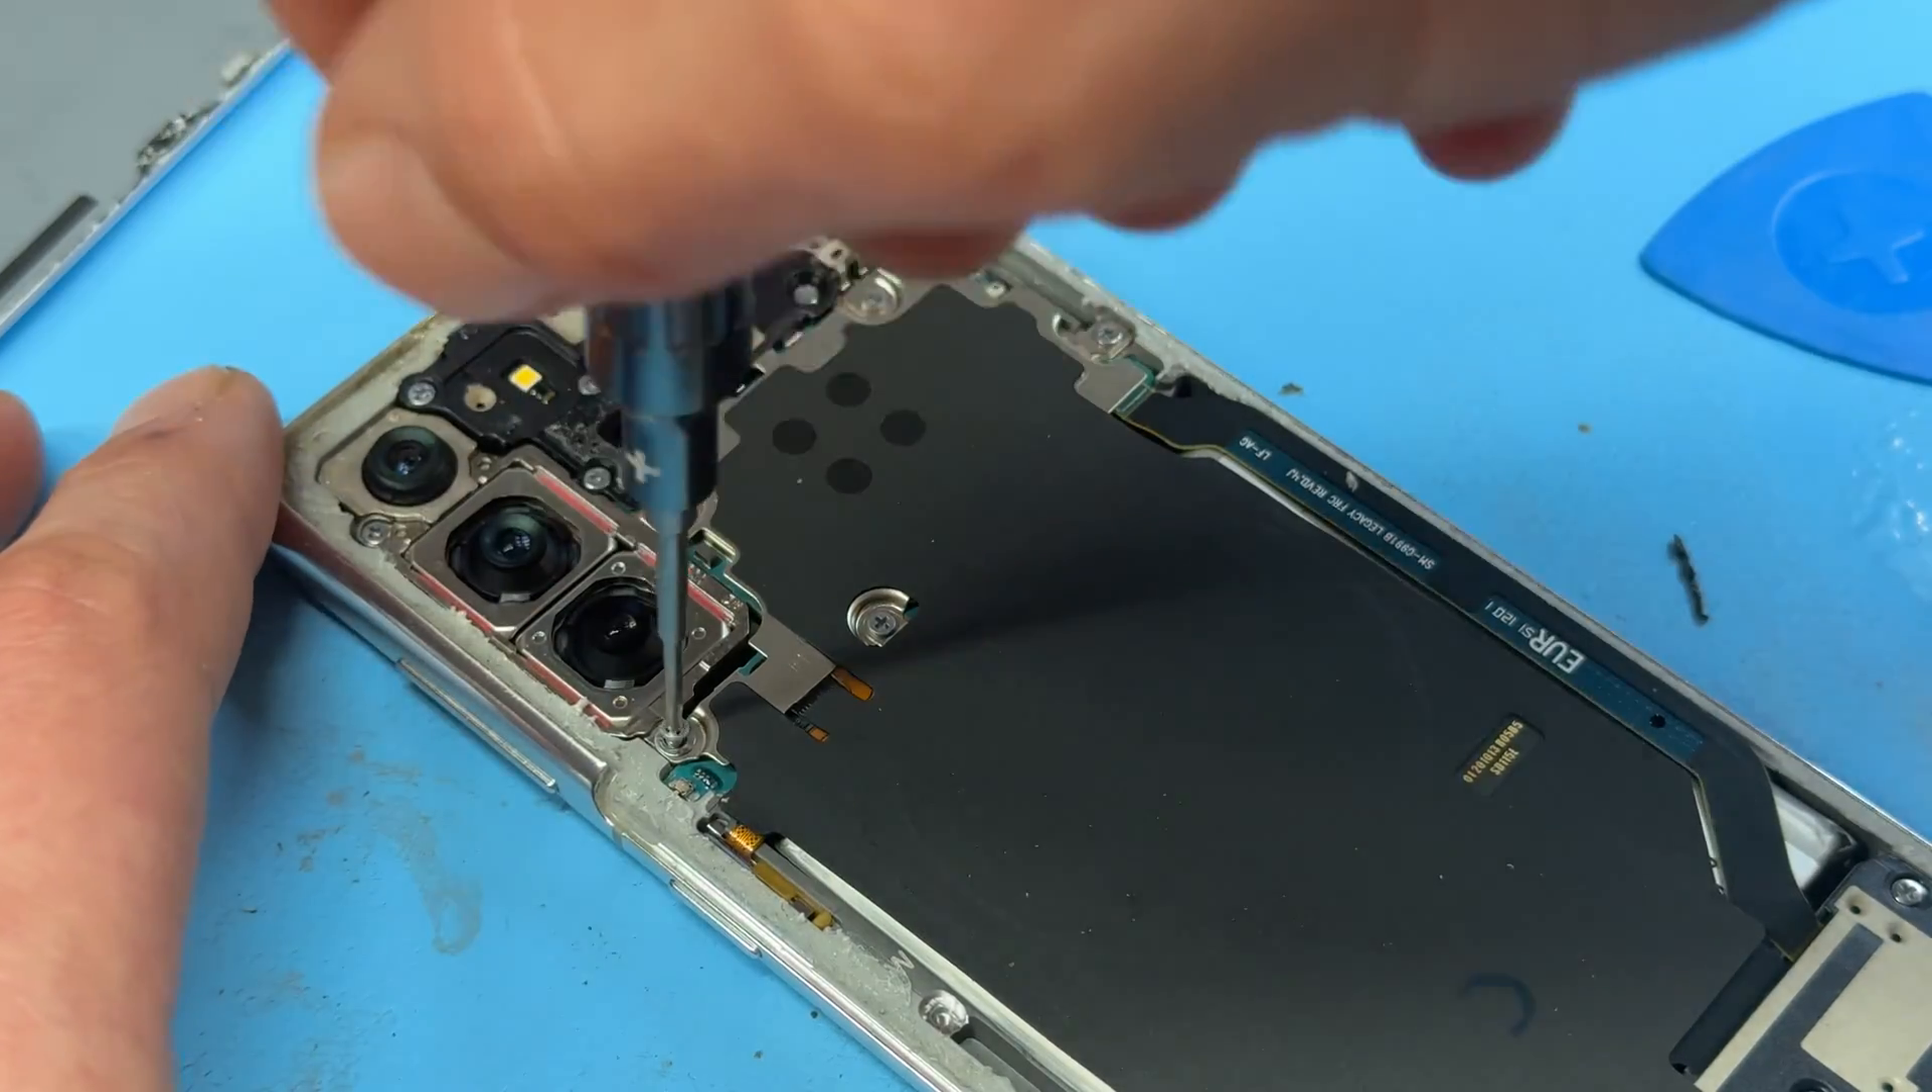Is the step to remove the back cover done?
Yes.